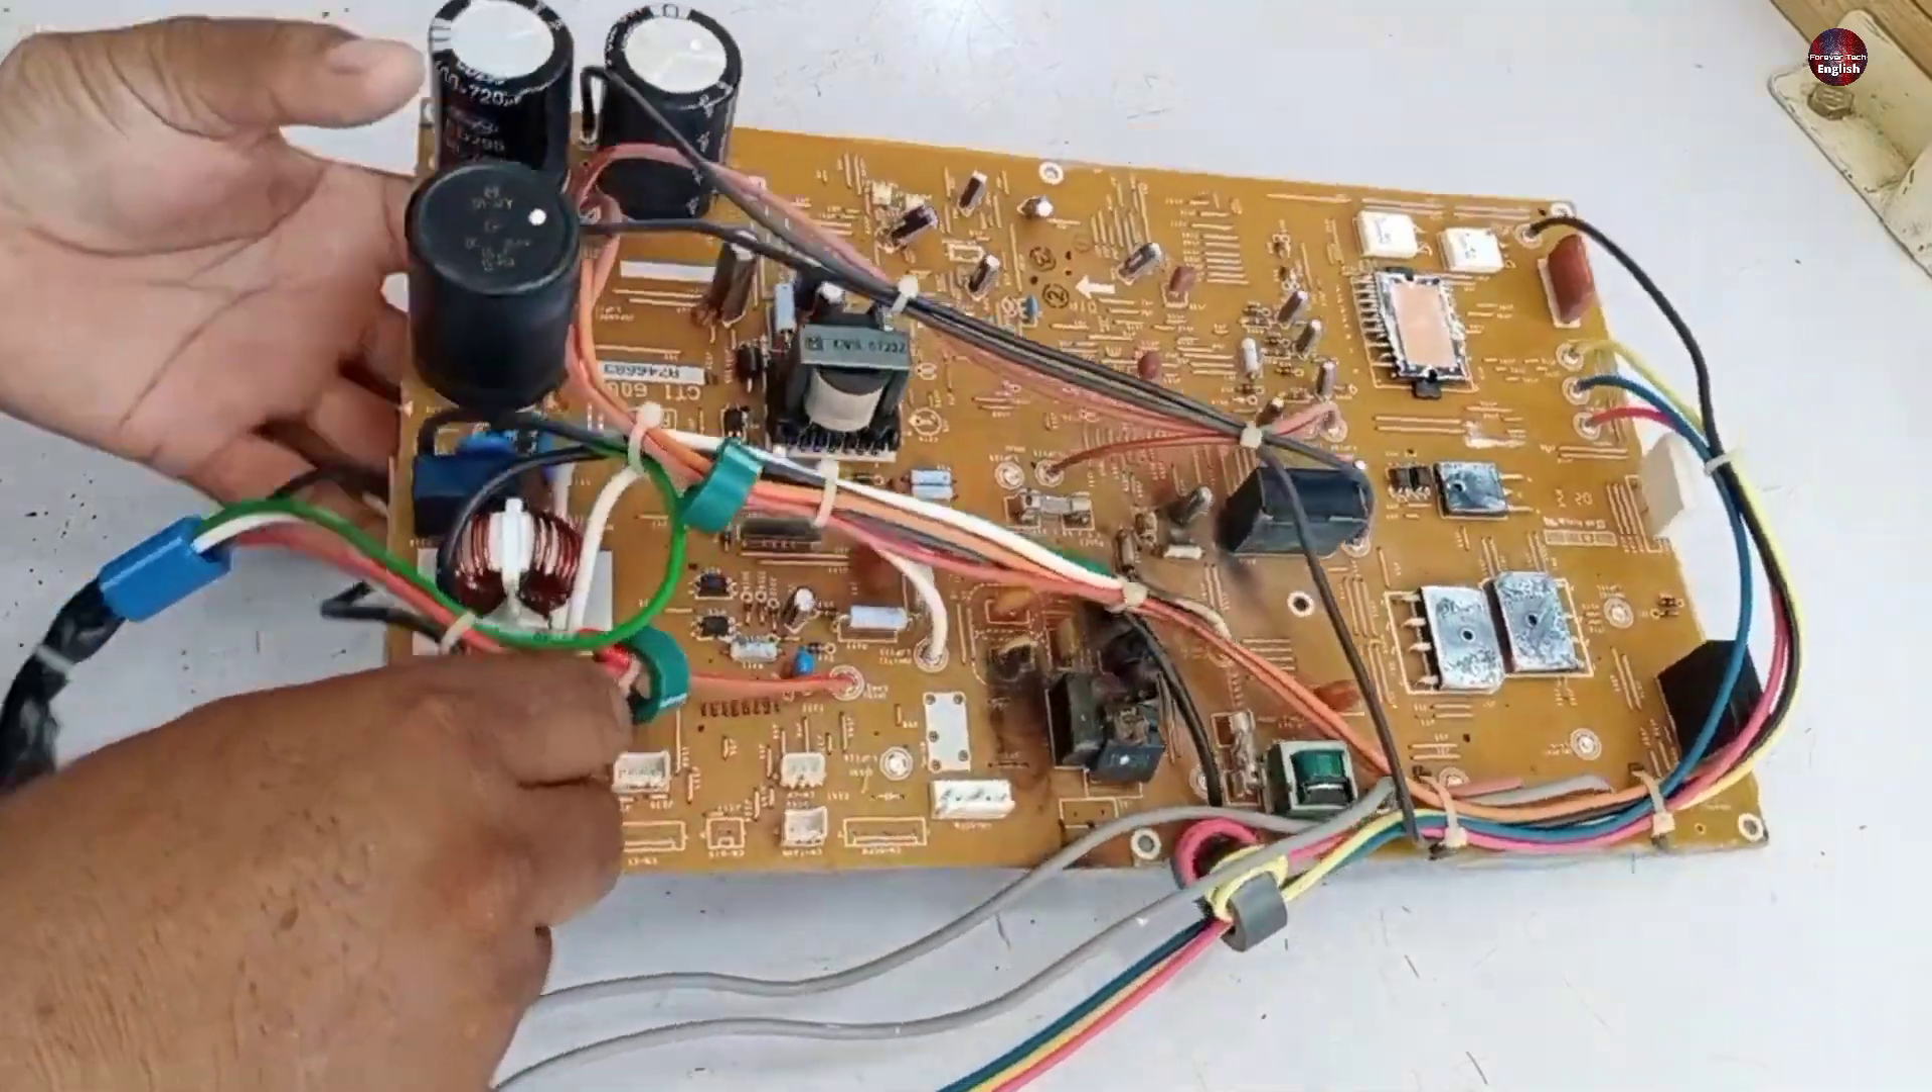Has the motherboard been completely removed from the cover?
Yes.